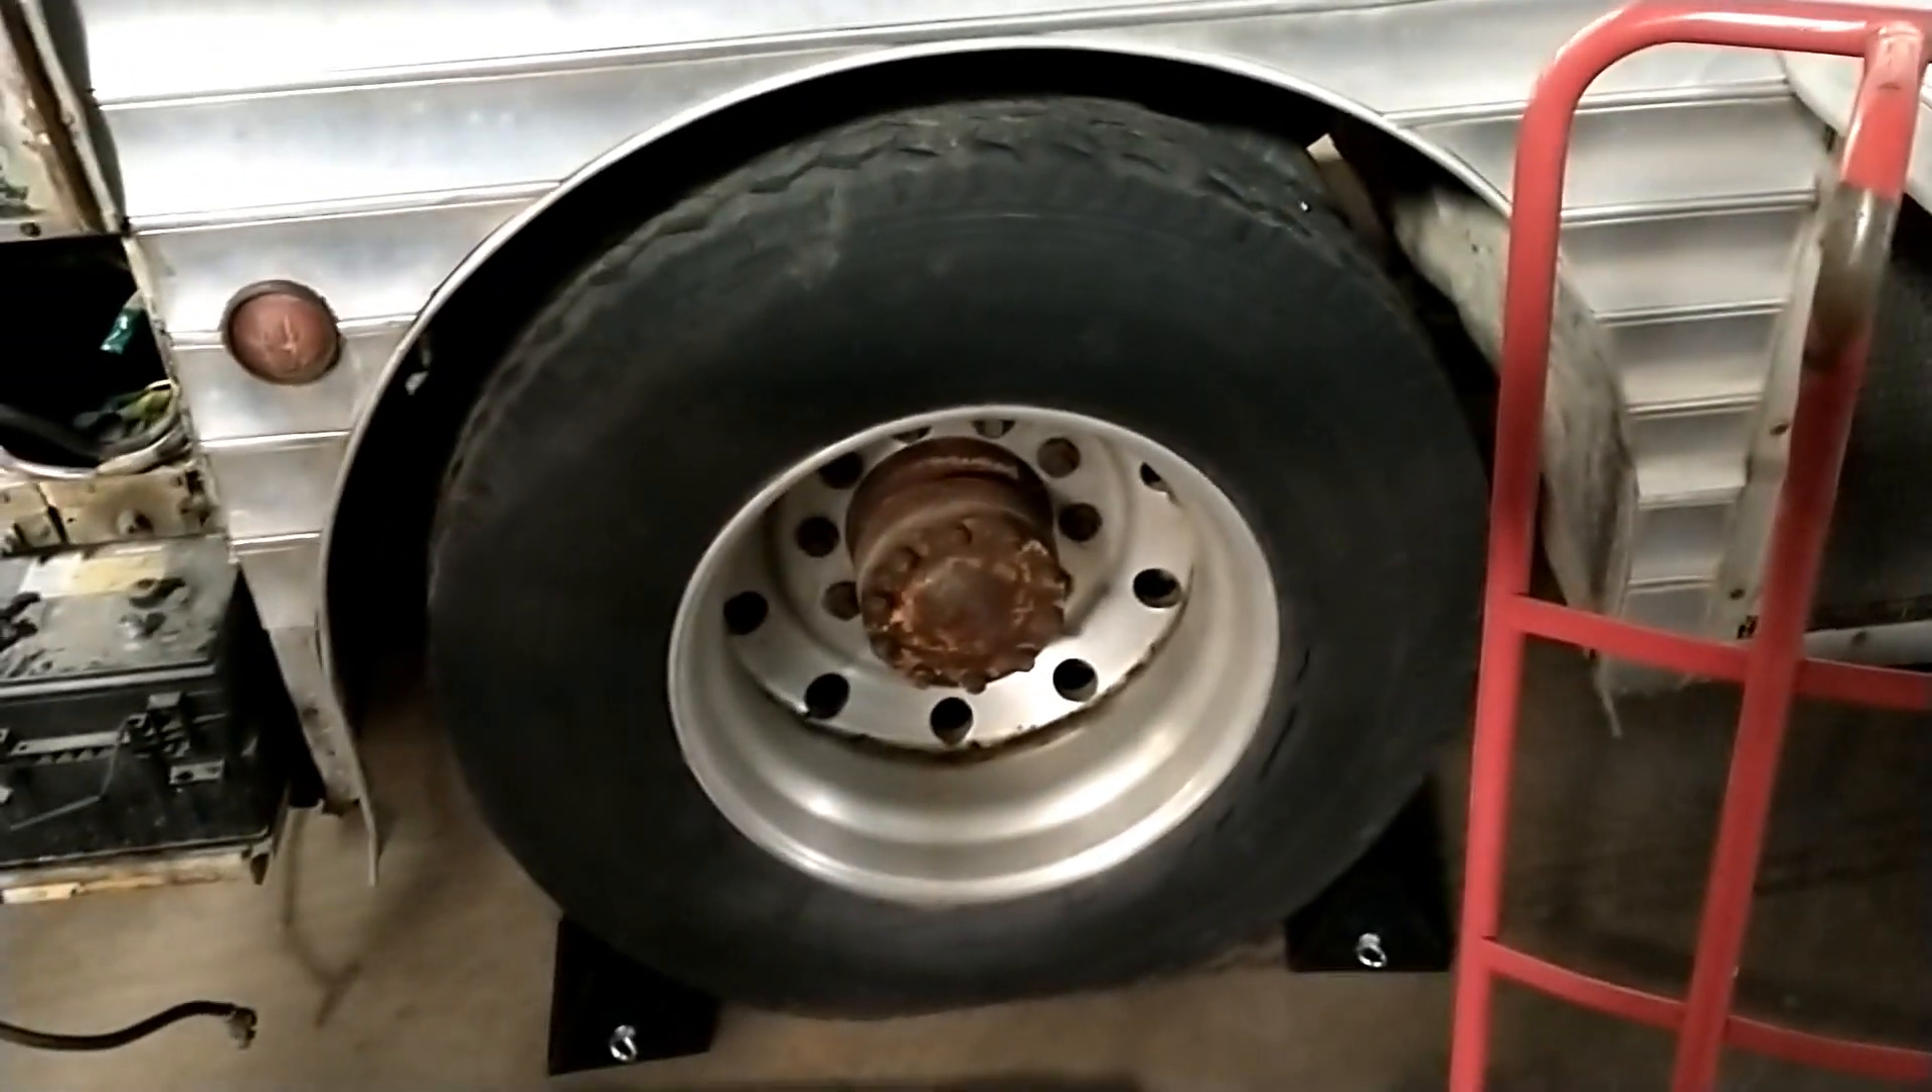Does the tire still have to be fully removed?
Yes.